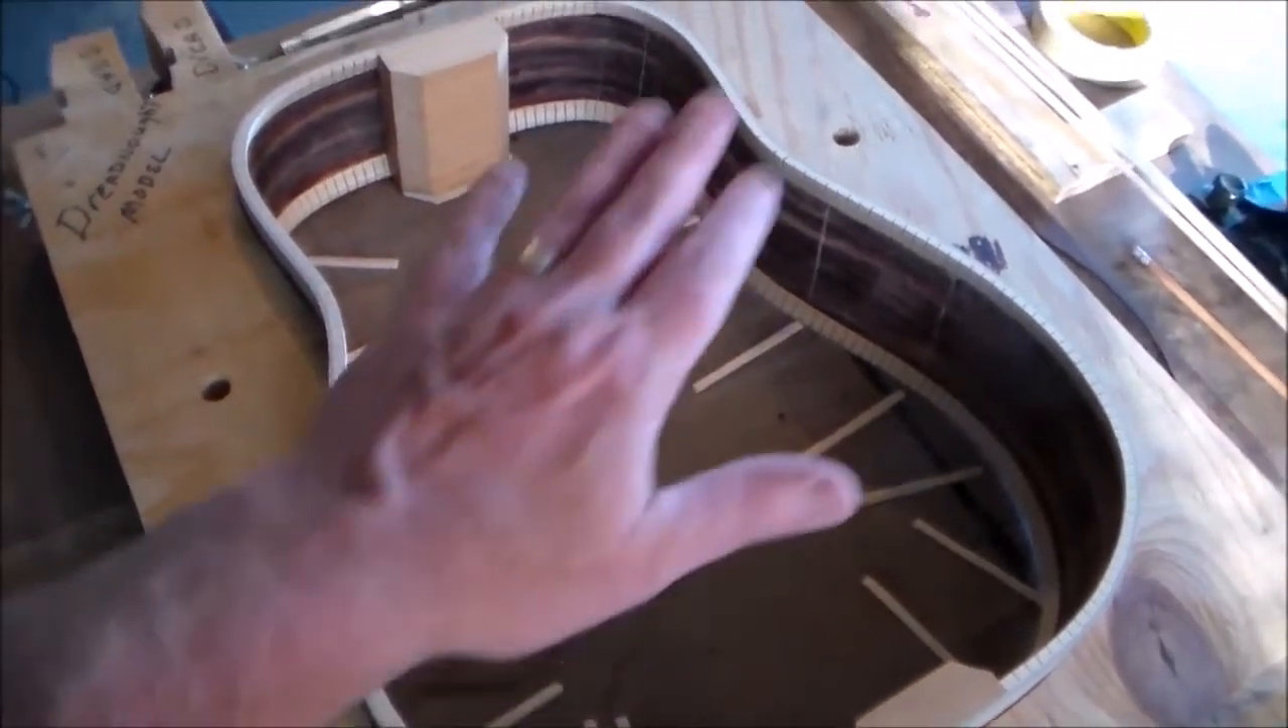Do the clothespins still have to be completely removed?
No.